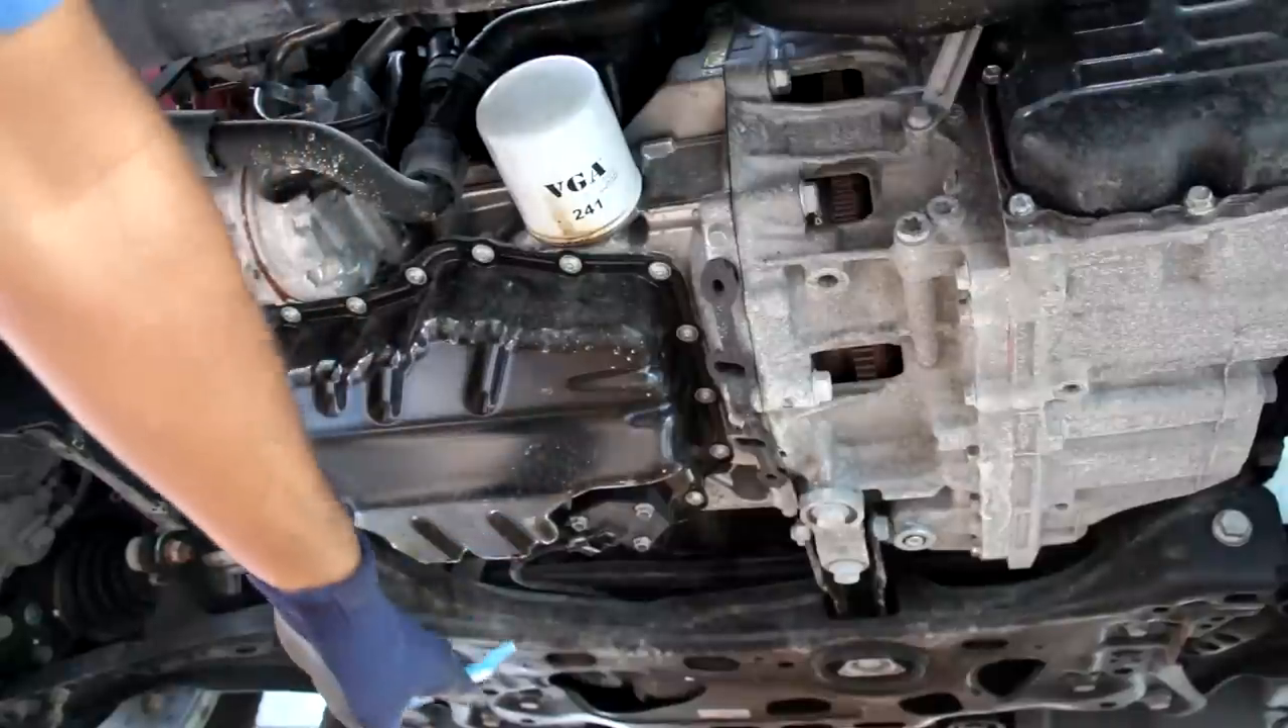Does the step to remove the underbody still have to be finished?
No.